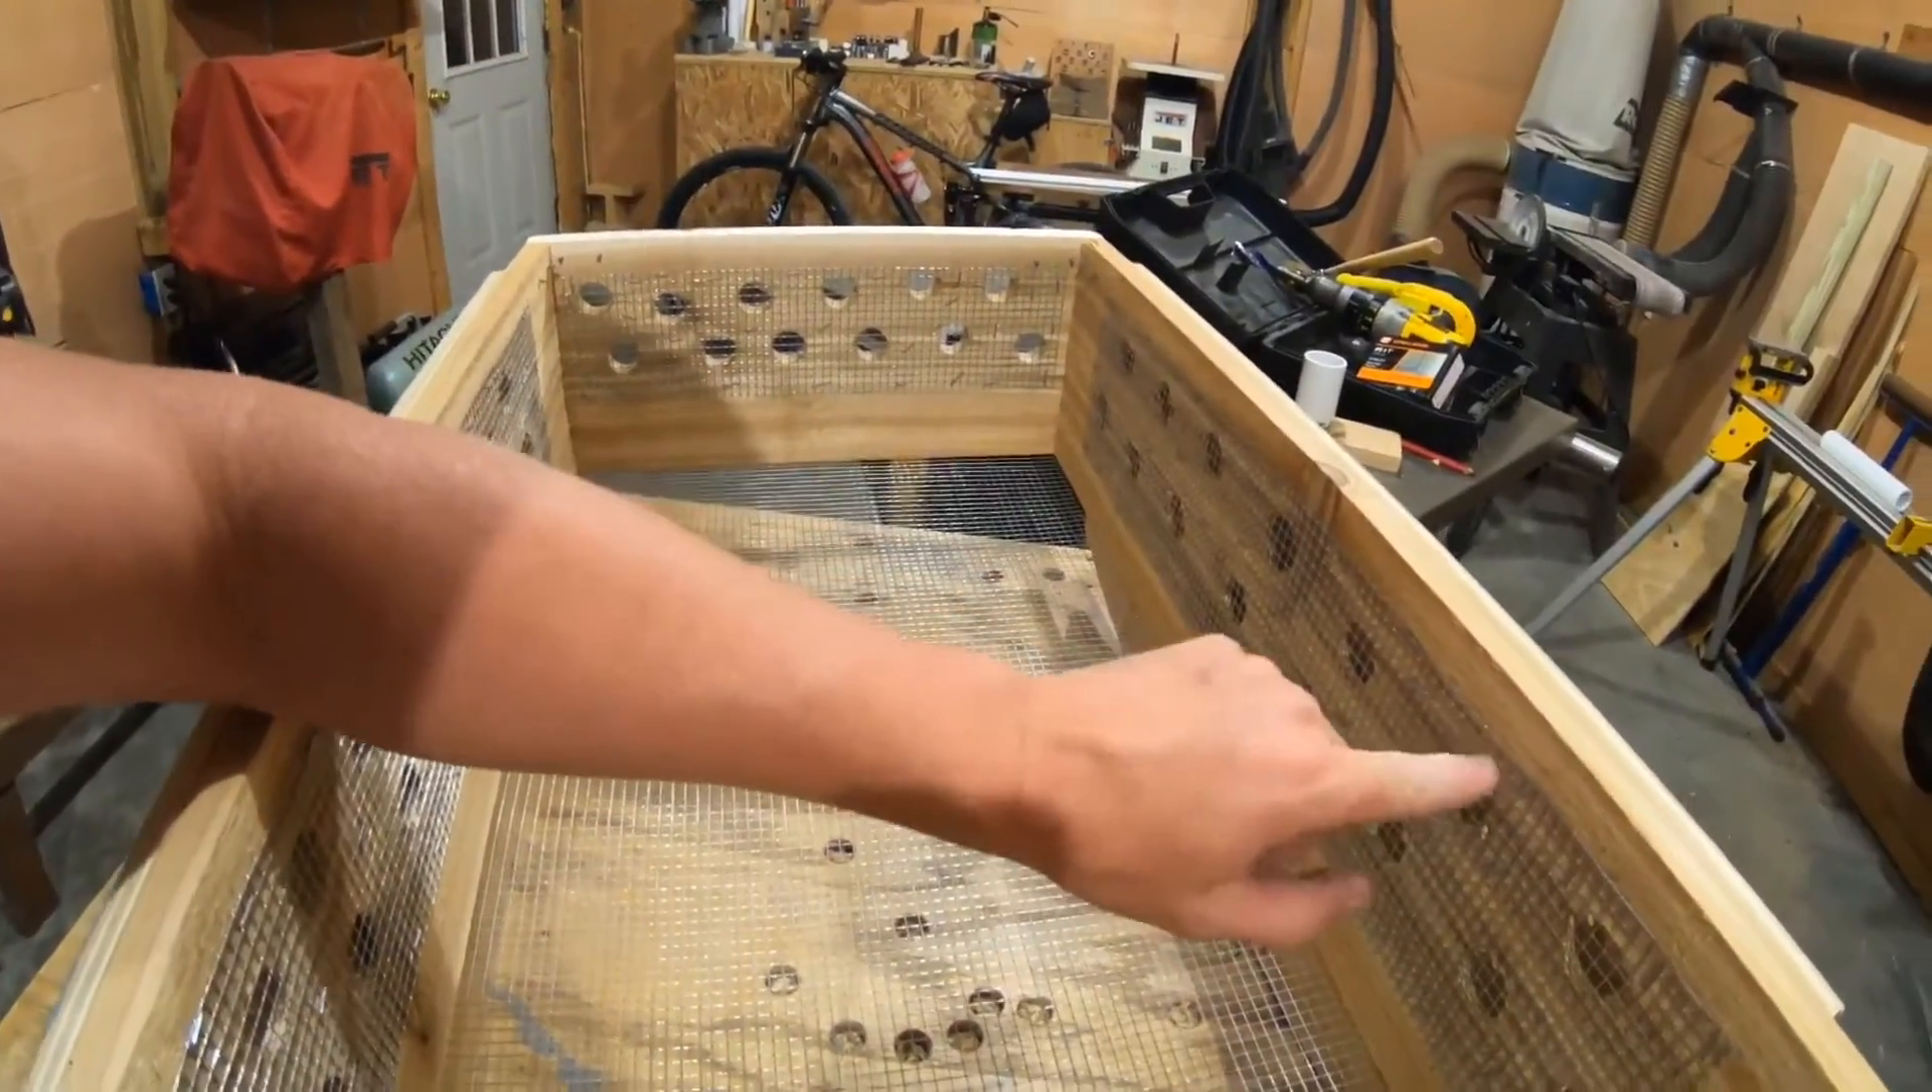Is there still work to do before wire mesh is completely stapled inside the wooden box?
No.